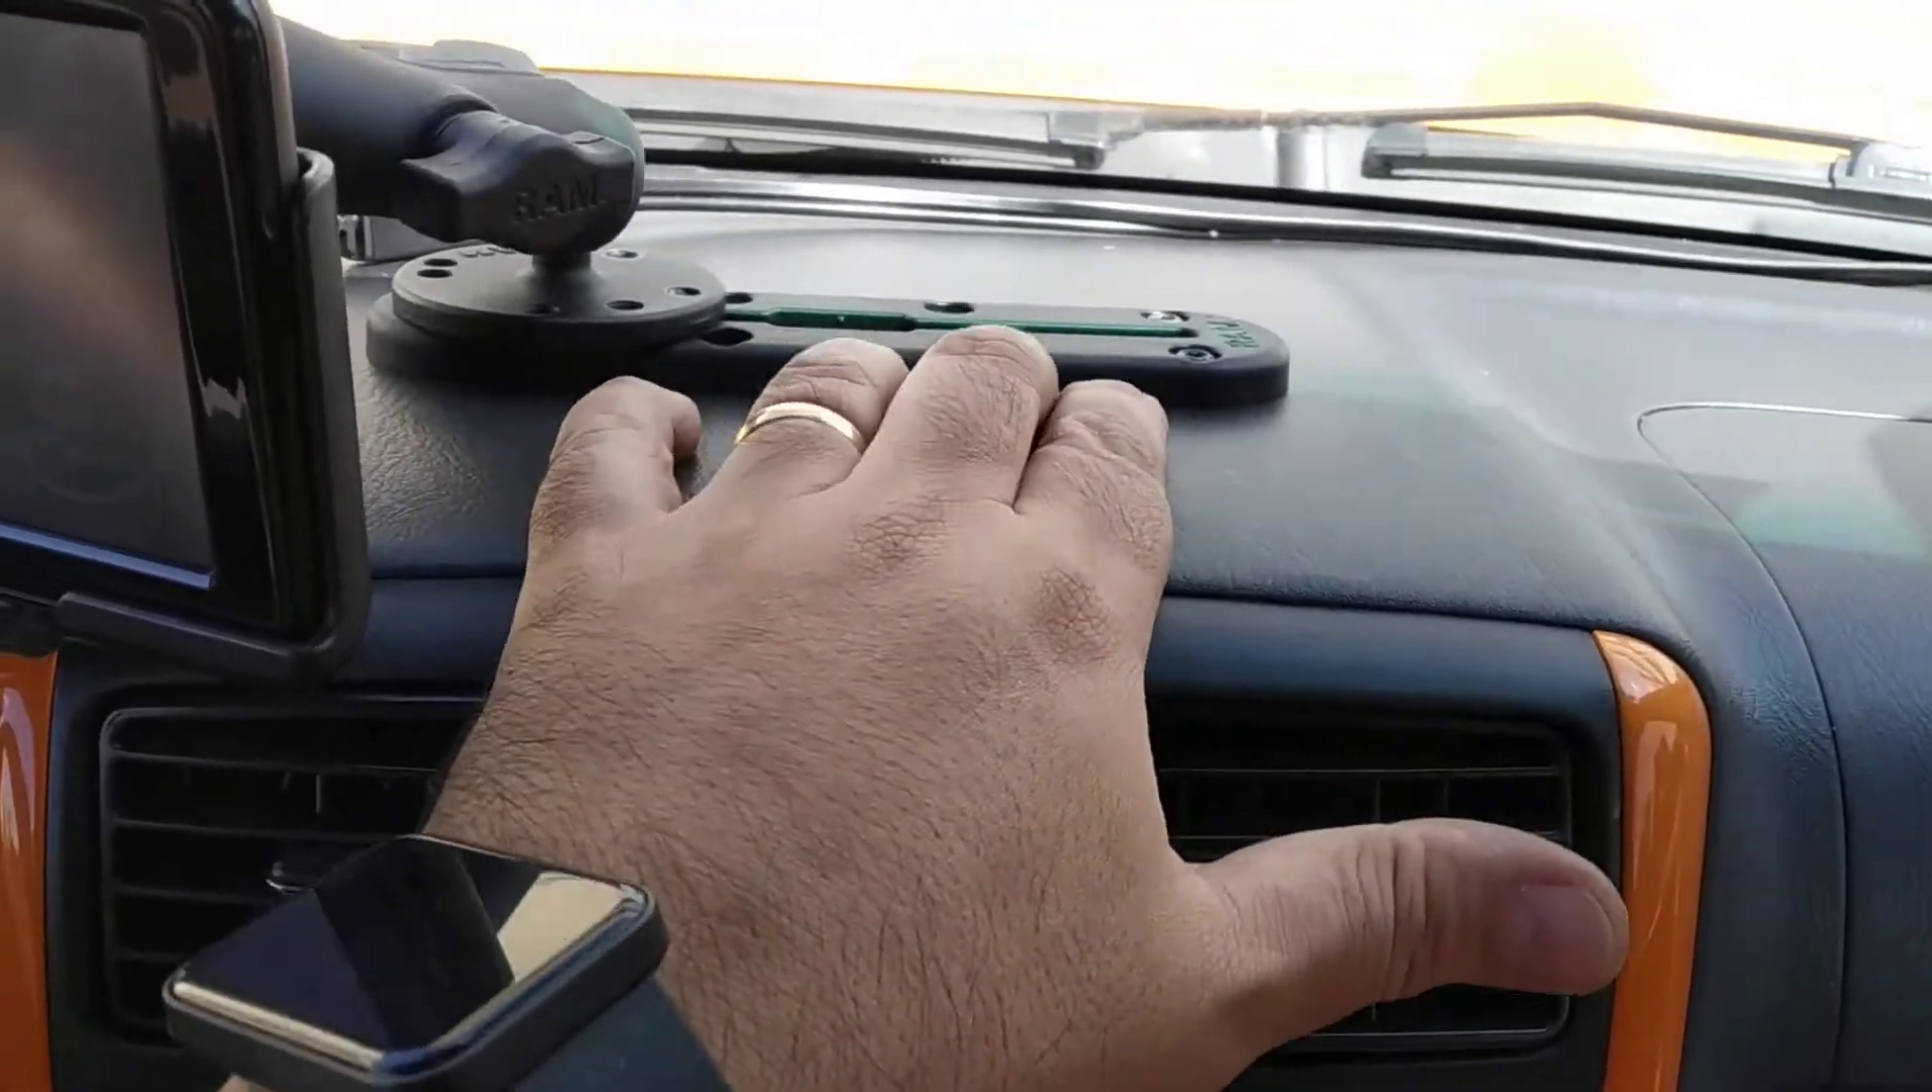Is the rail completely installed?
Yes.